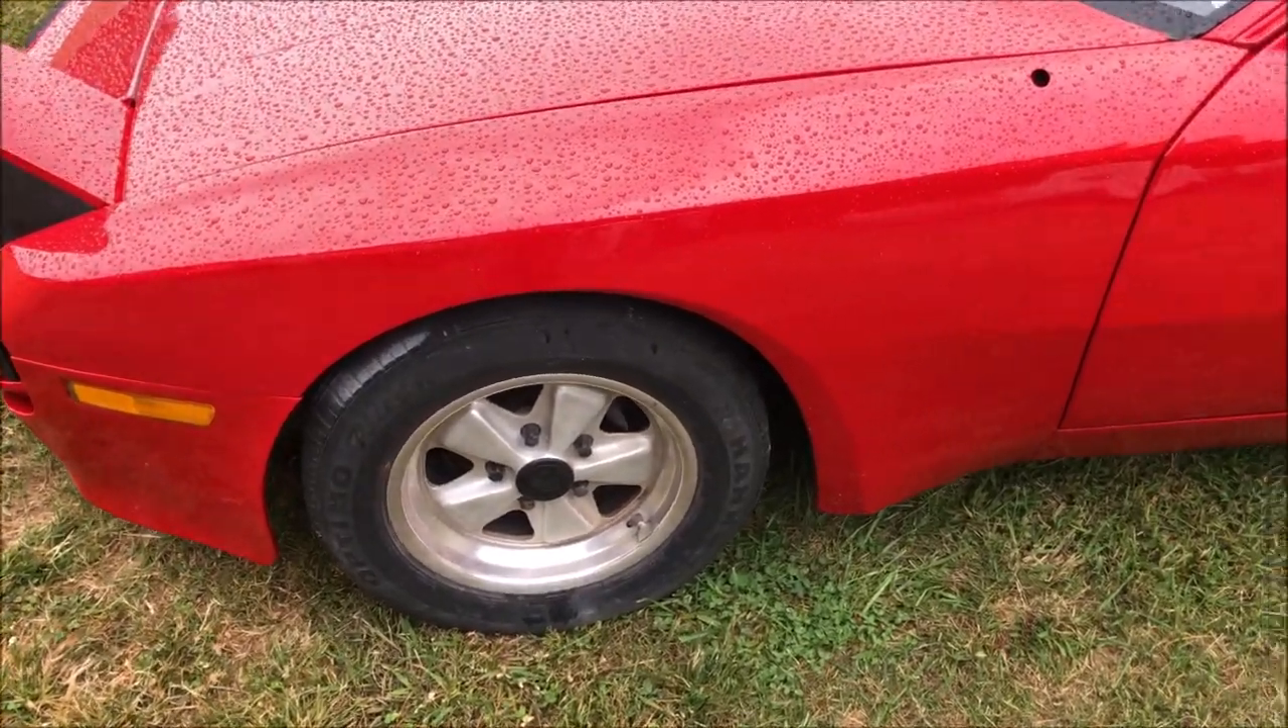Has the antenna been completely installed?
No.